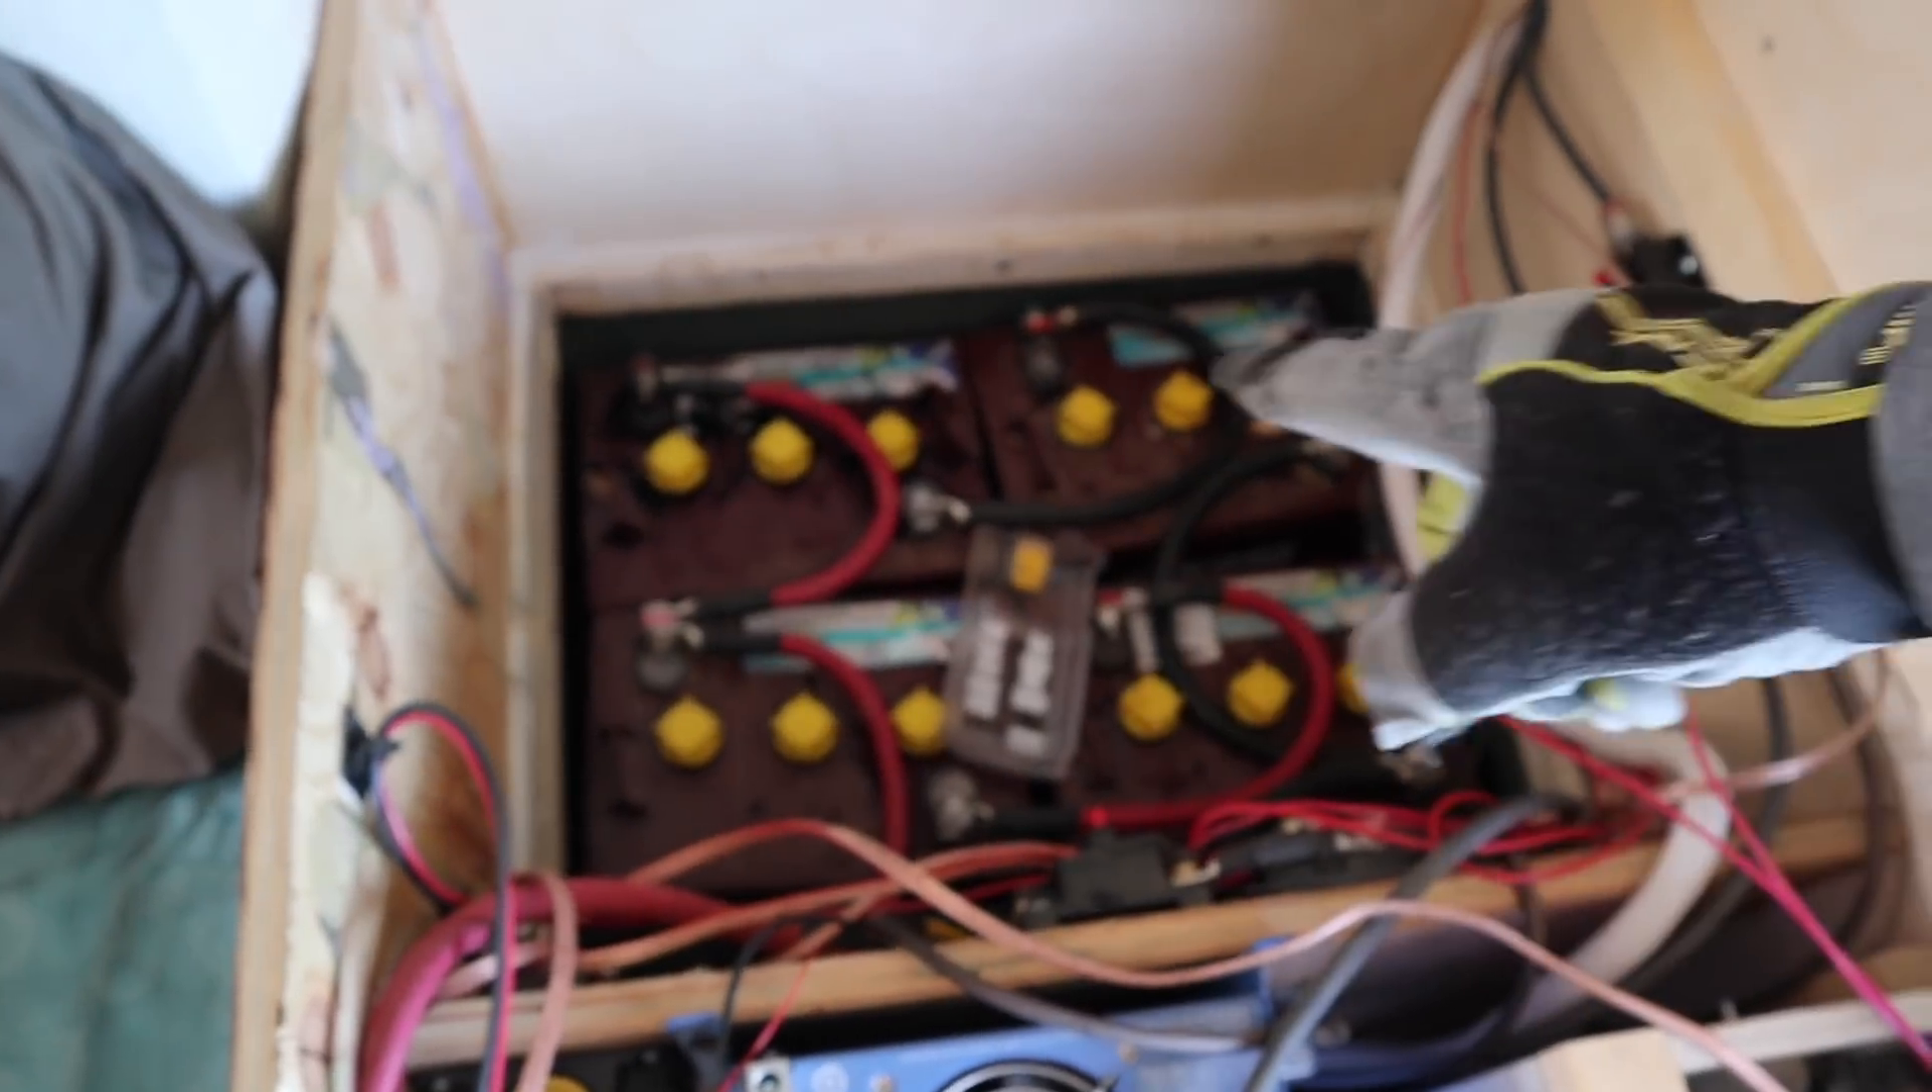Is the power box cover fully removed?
Yes.